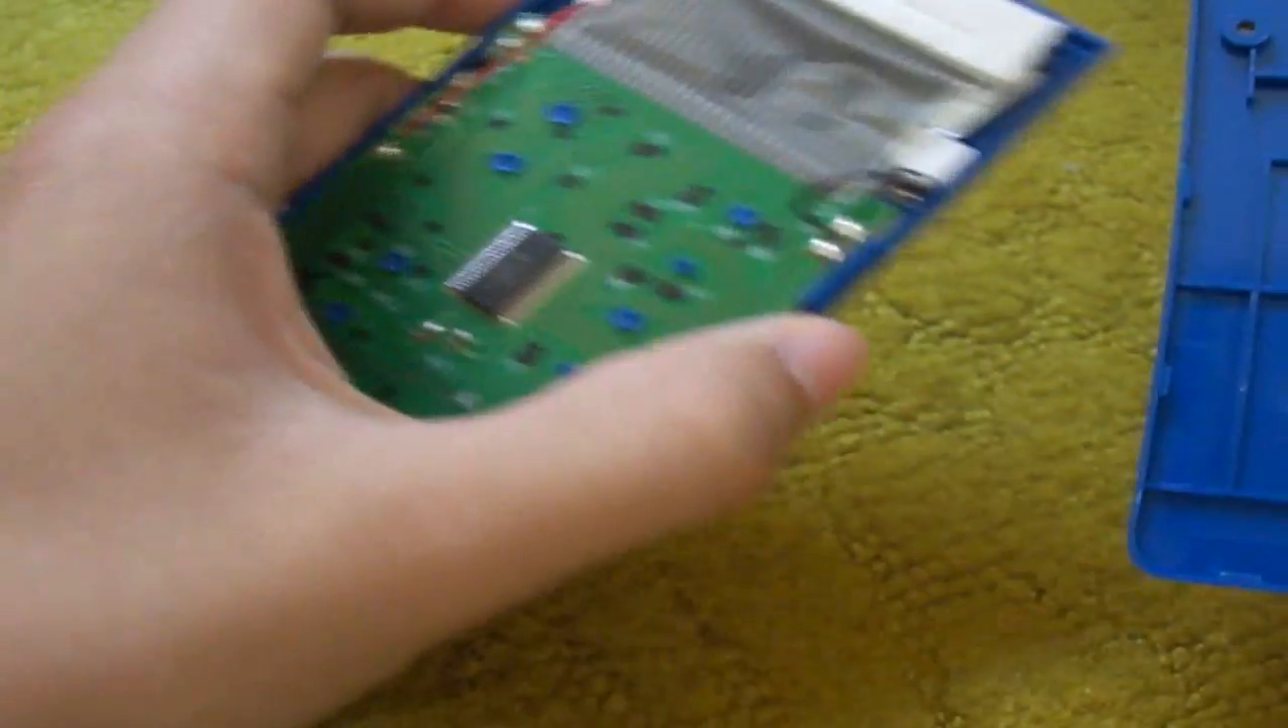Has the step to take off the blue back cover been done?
Yes.